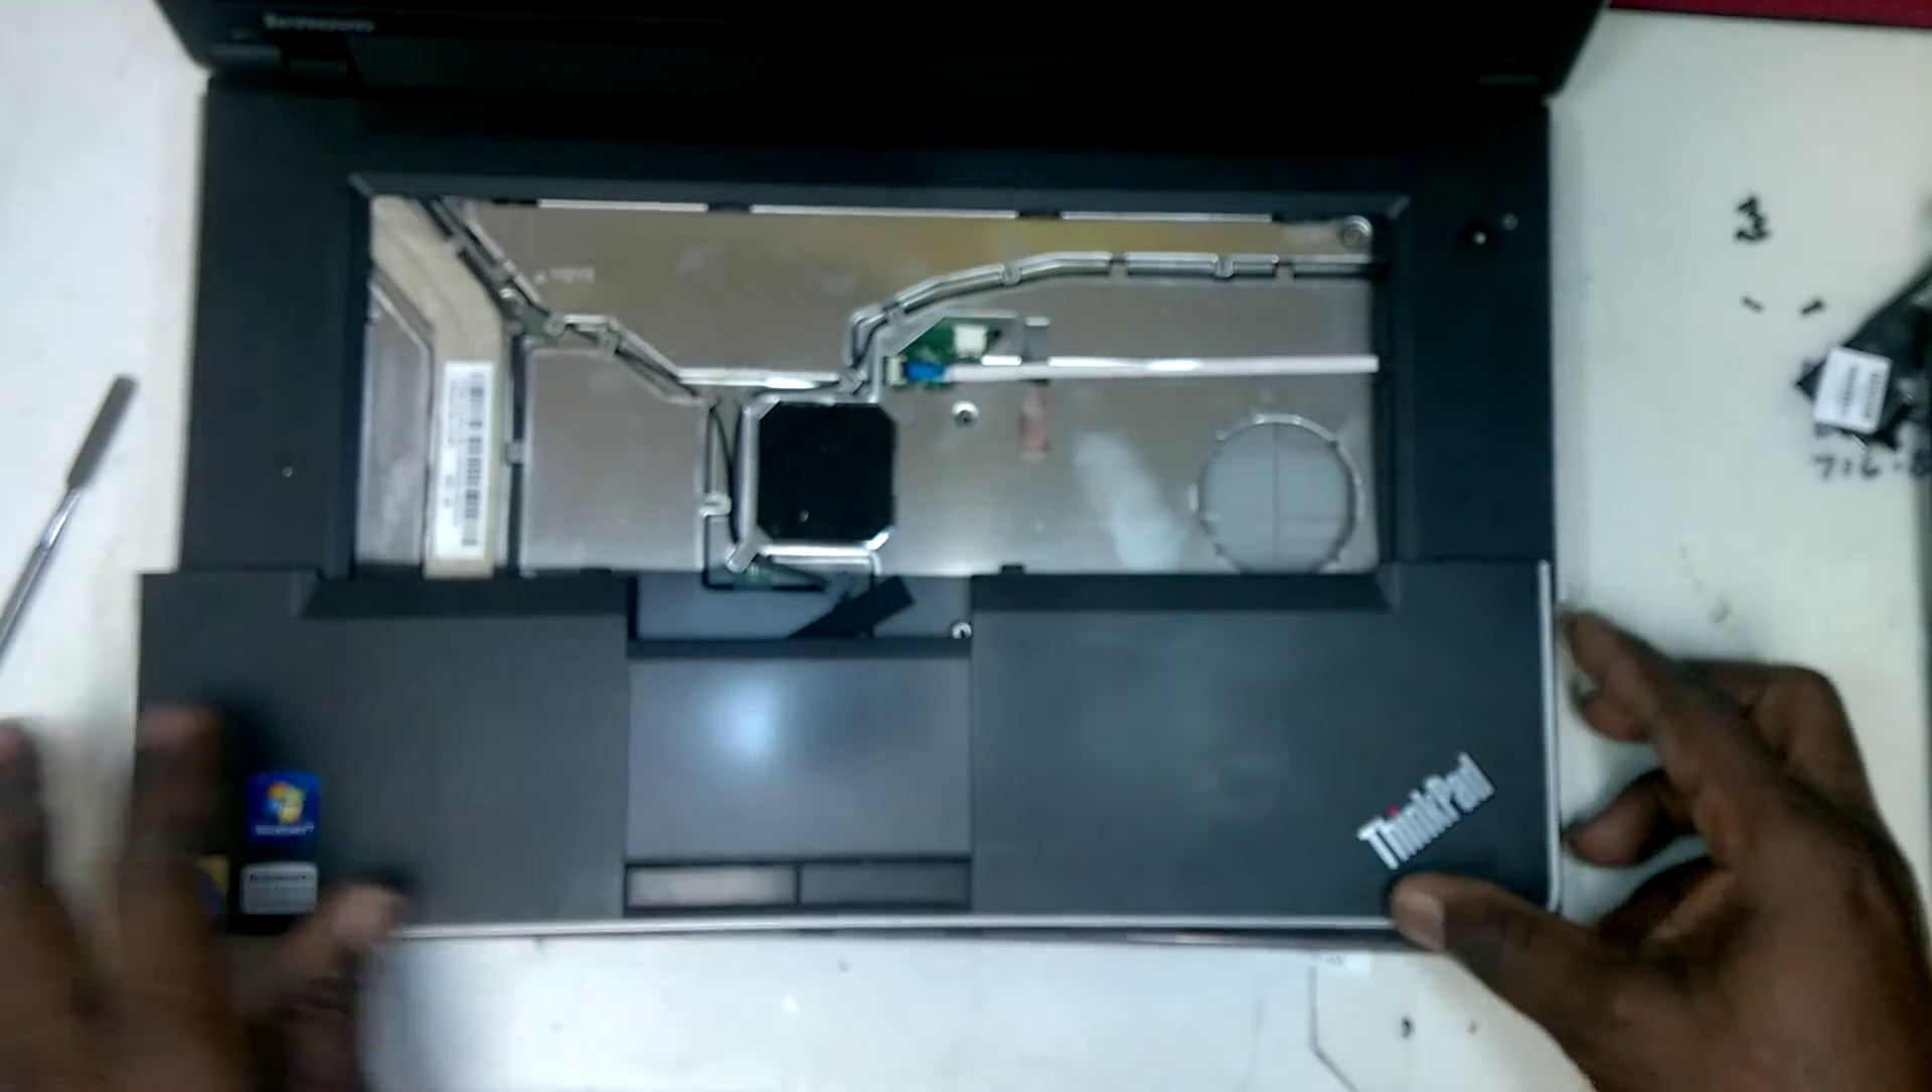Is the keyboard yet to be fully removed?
No.